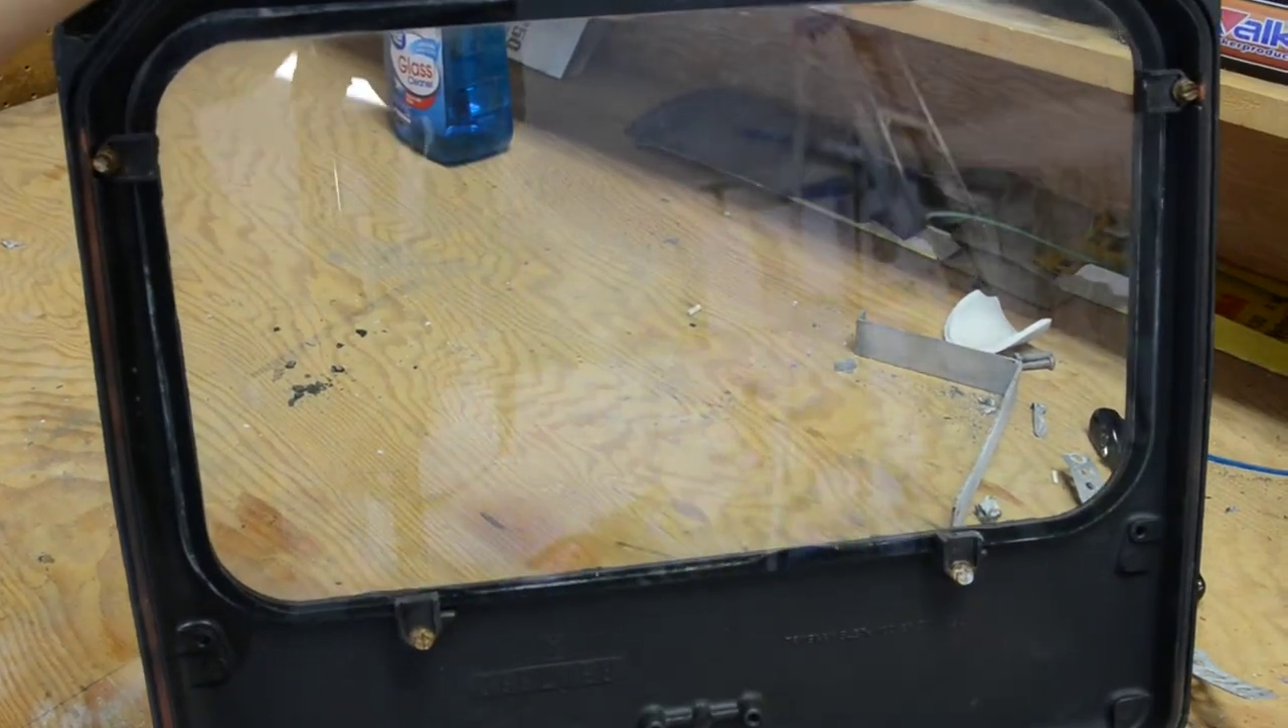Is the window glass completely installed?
Yes.